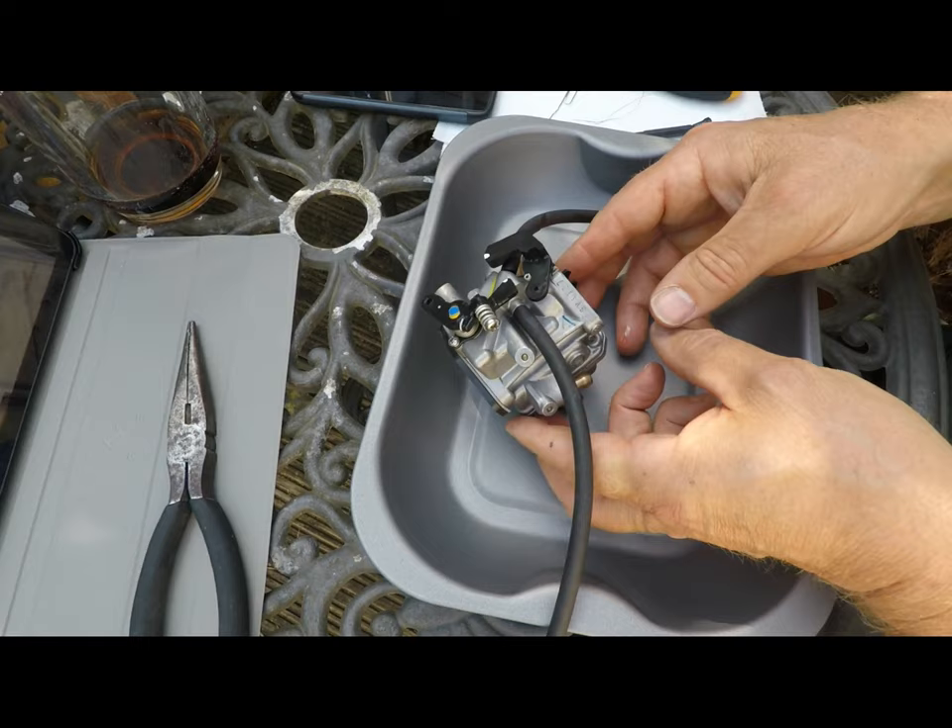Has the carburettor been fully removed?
Yes.